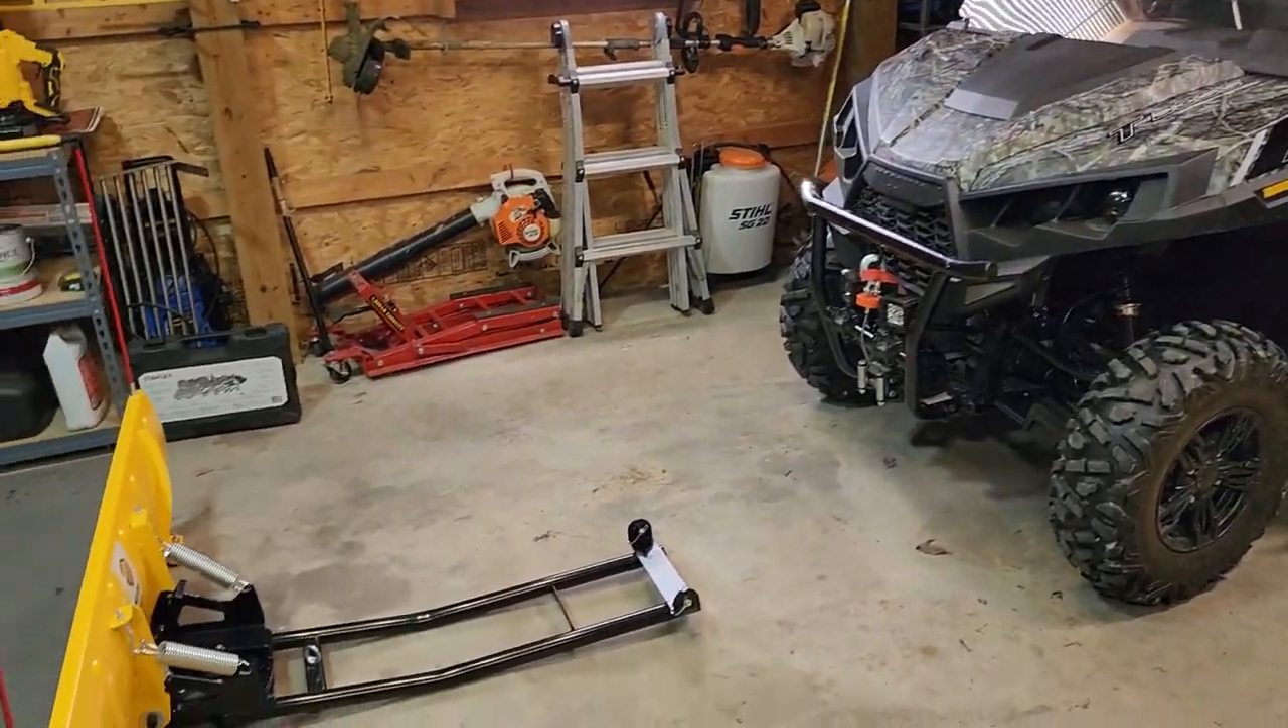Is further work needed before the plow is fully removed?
No.